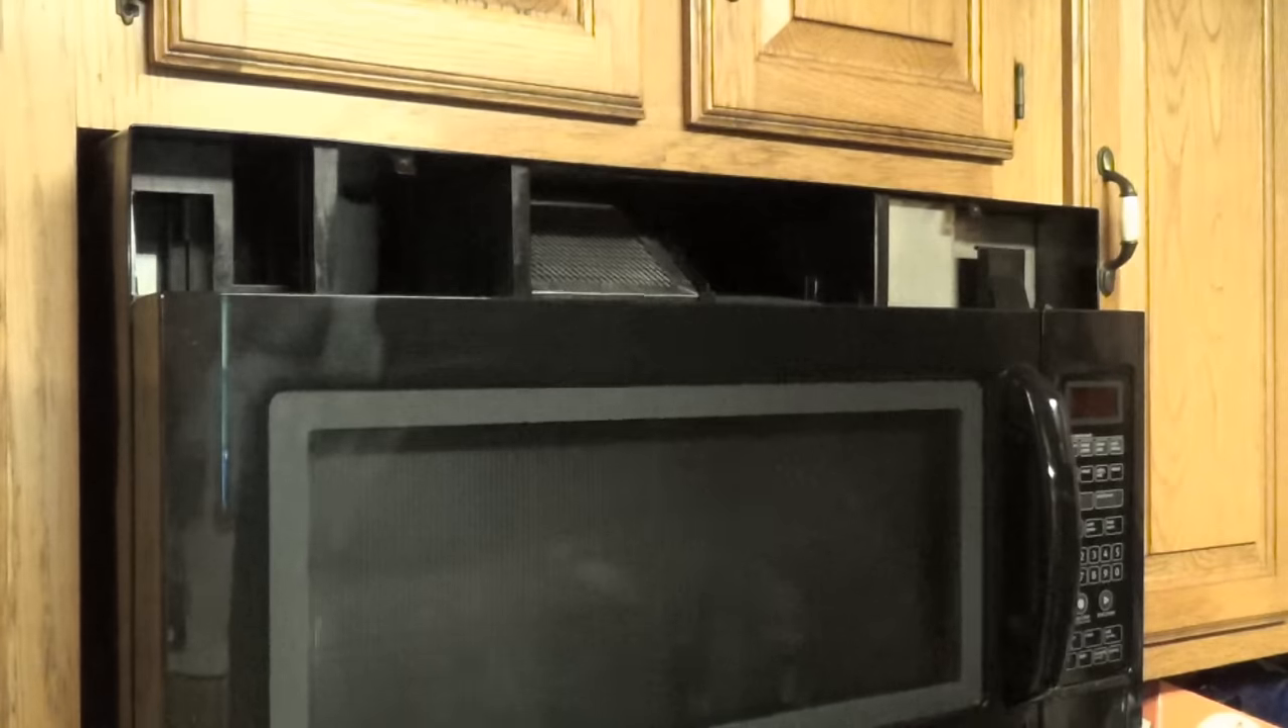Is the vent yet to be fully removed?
No.